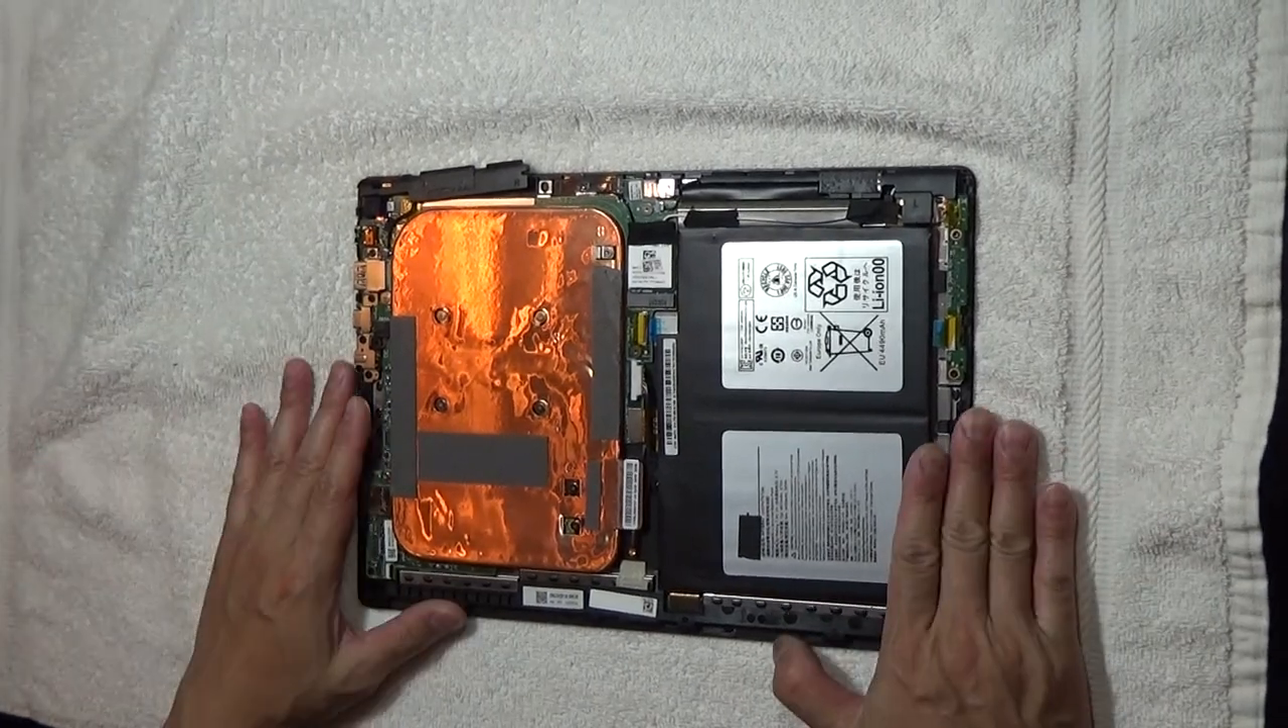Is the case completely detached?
Yes.